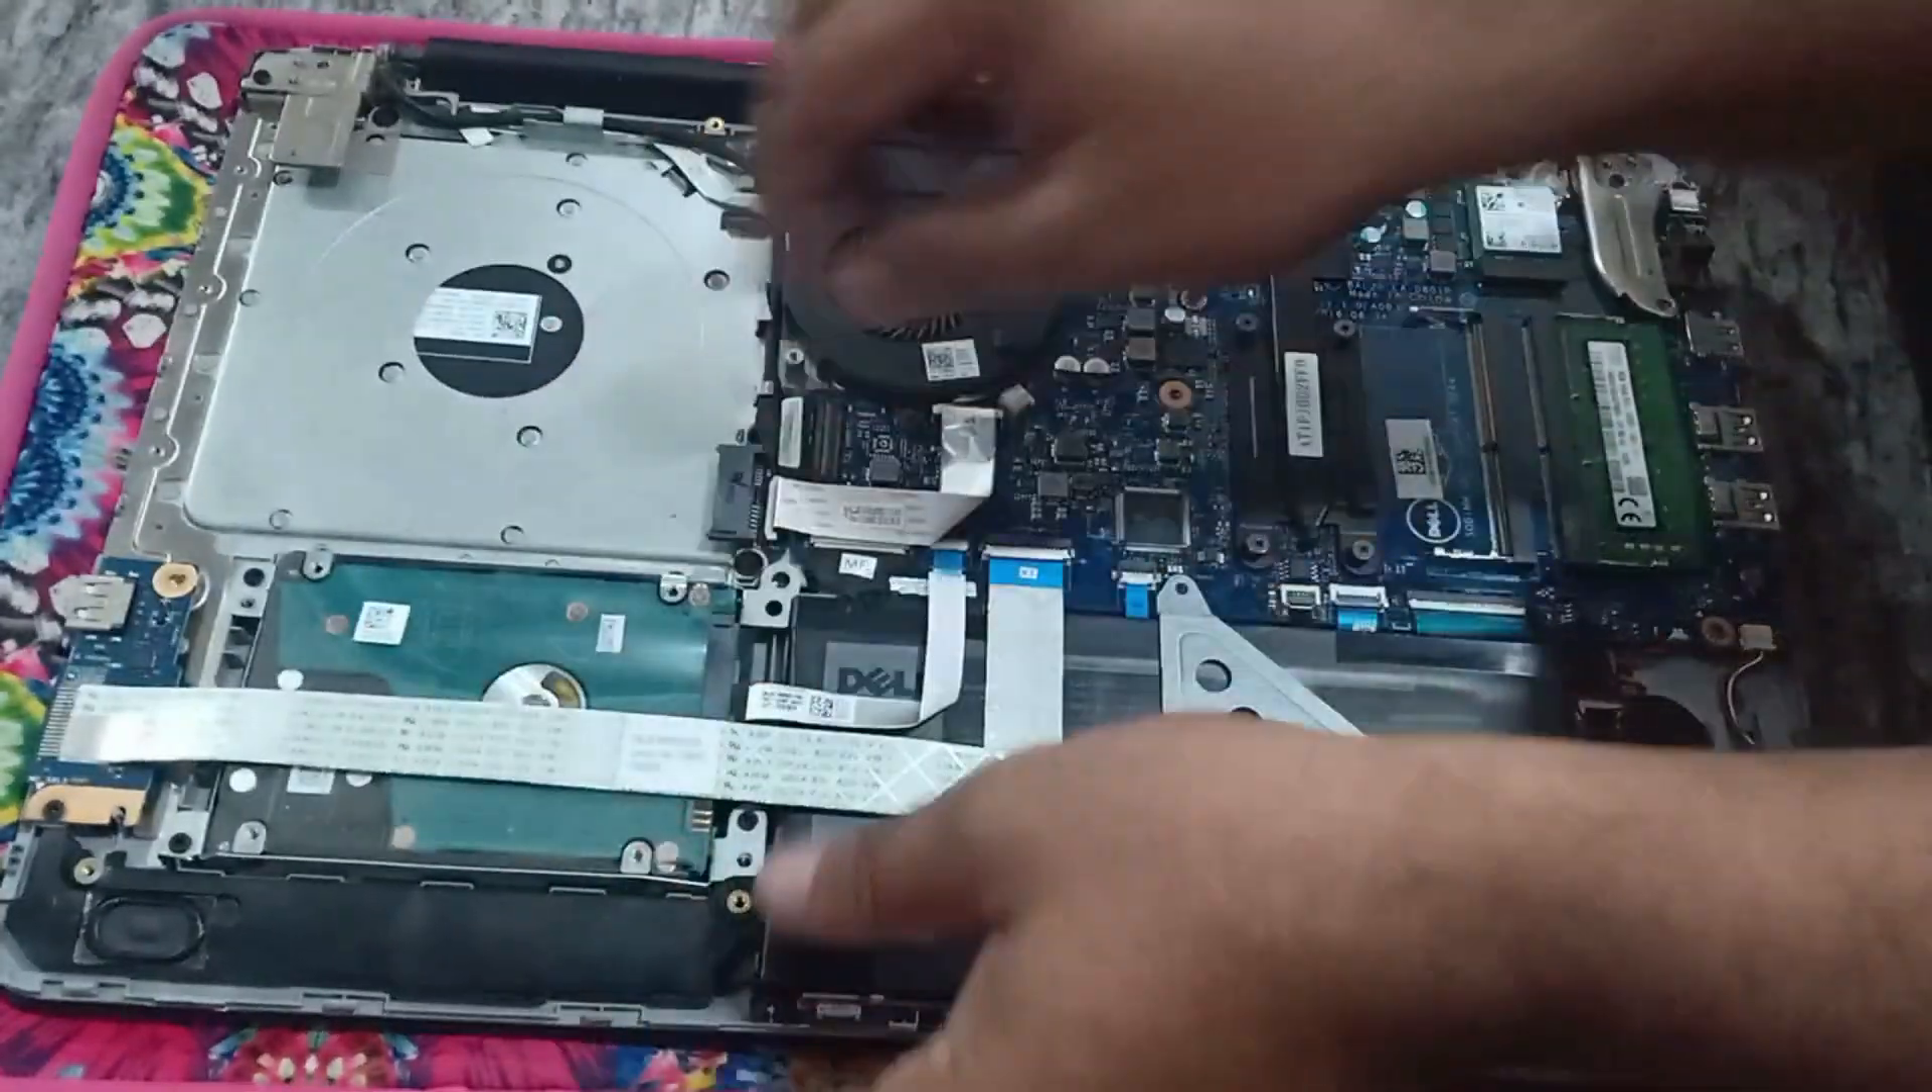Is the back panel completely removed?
Yes.